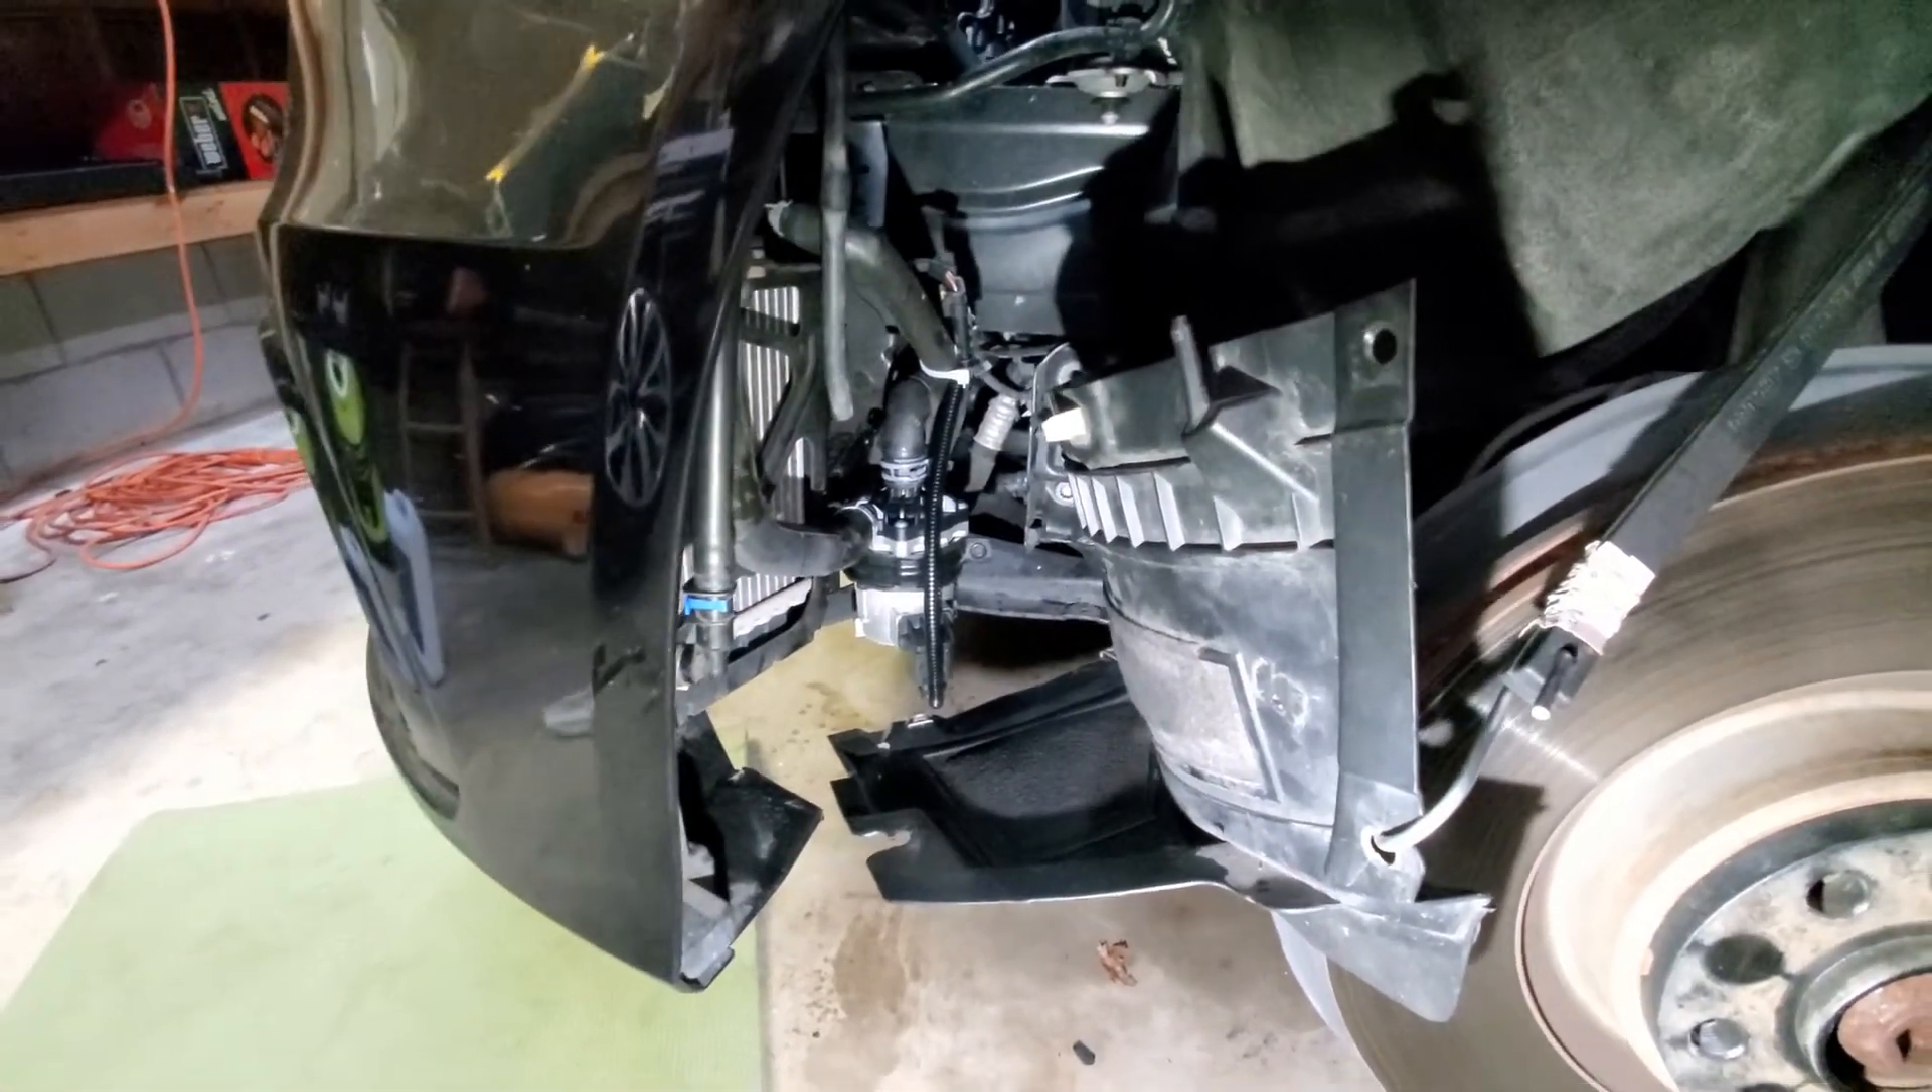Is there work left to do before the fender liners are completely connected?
Yes.